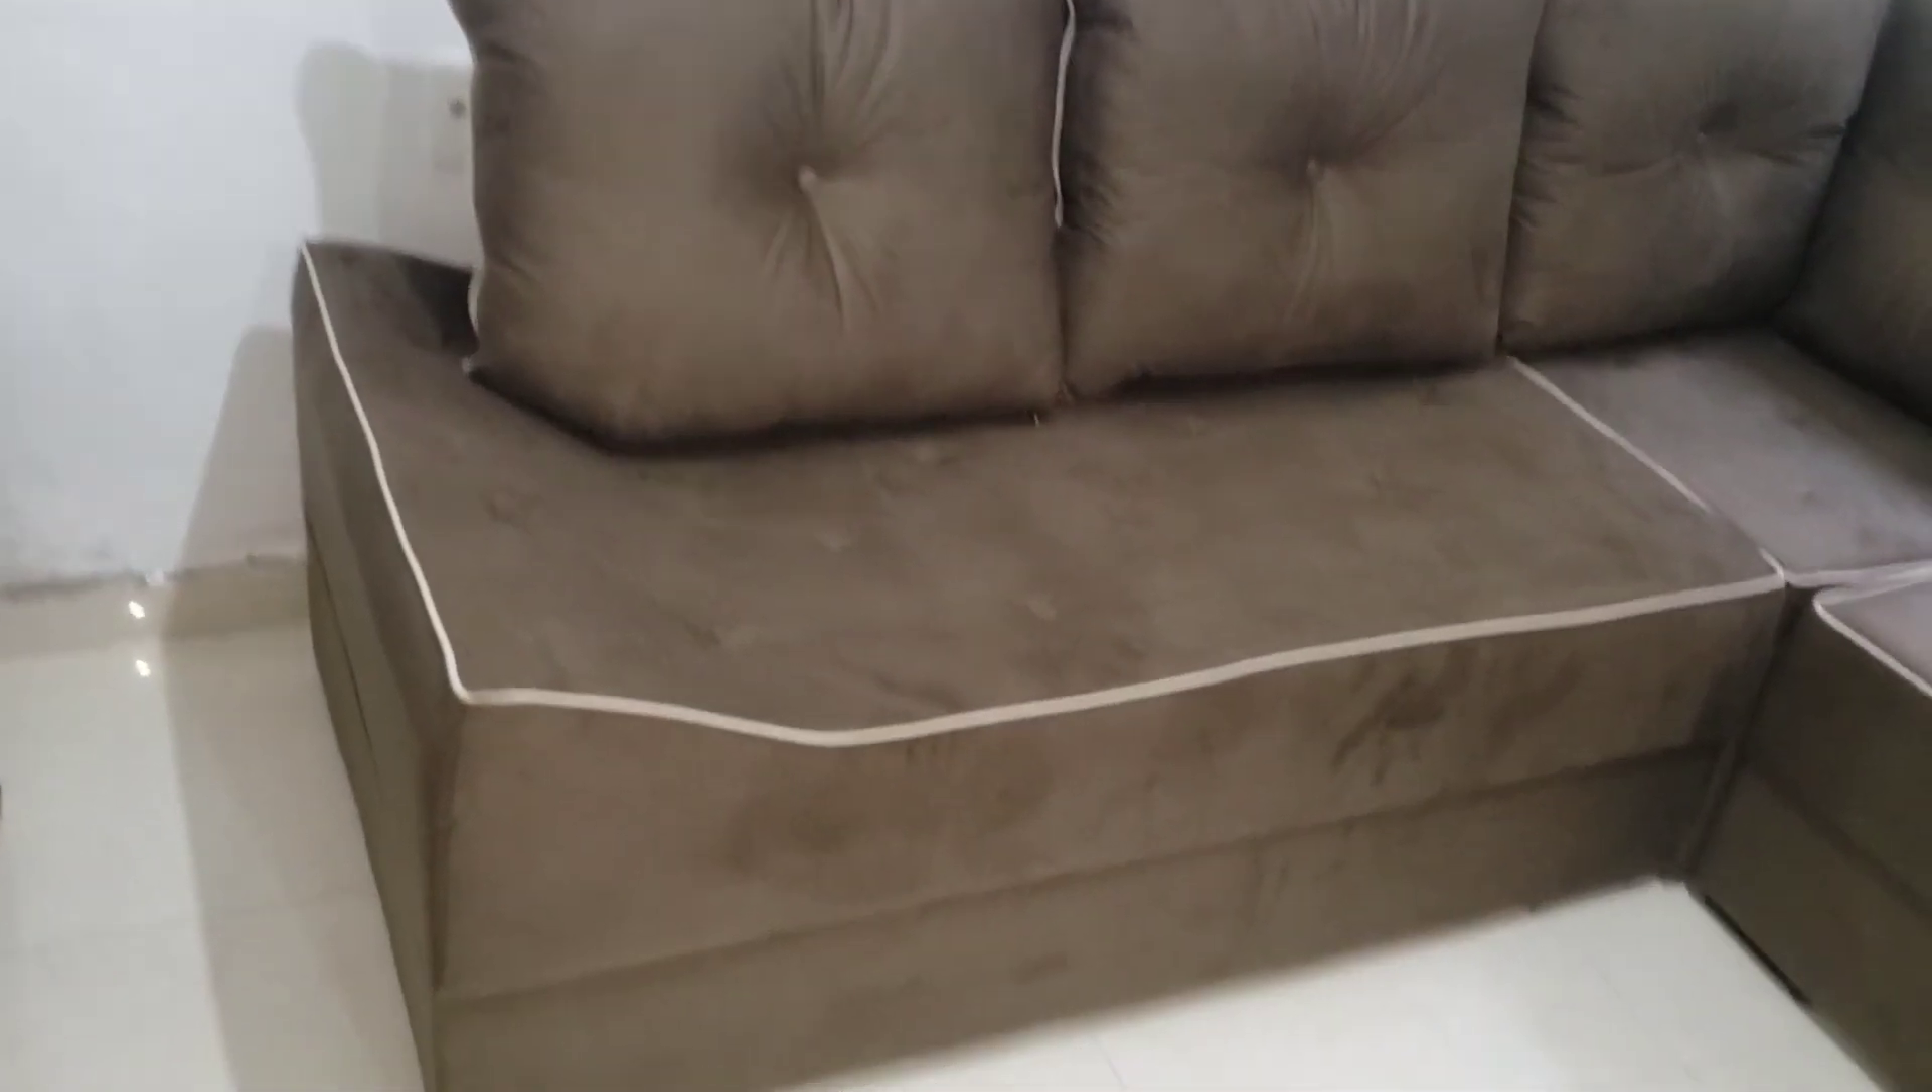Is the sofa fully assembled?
Yes.